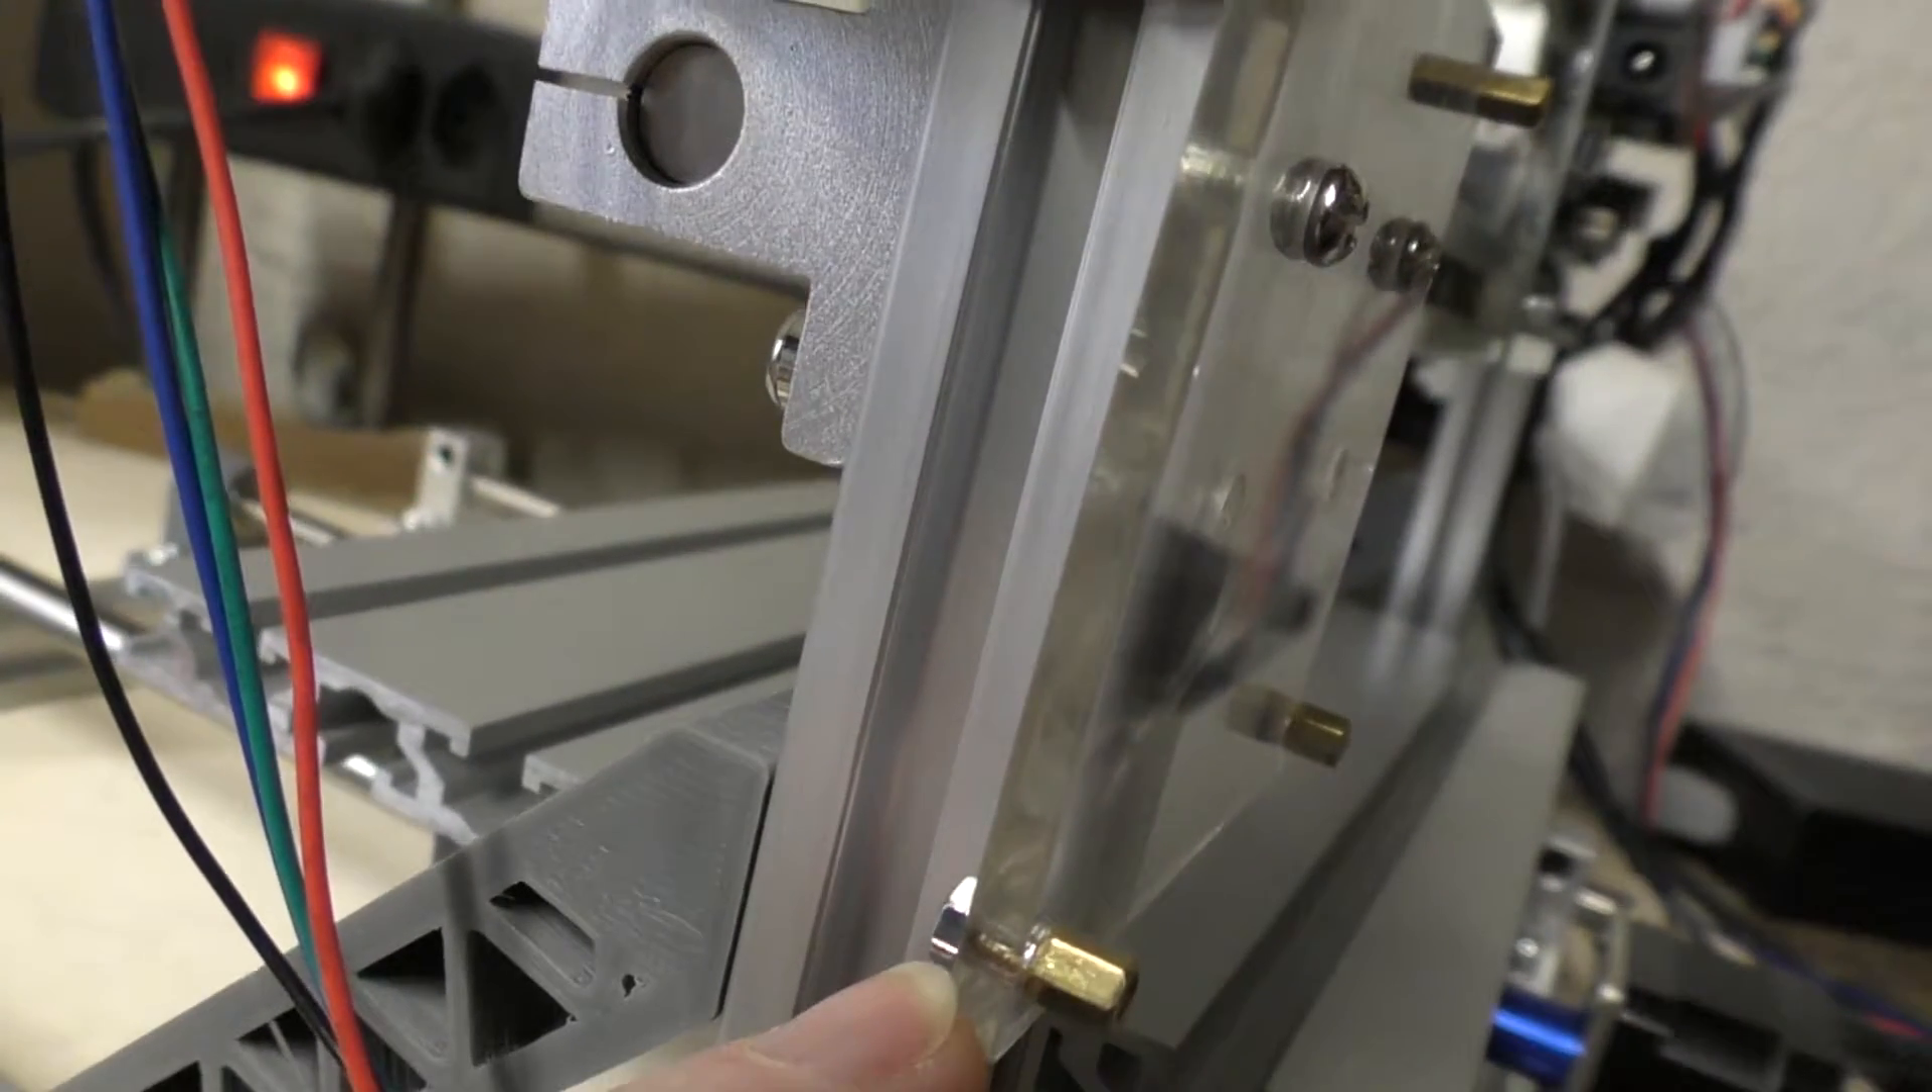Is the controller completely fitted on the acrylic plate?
No.